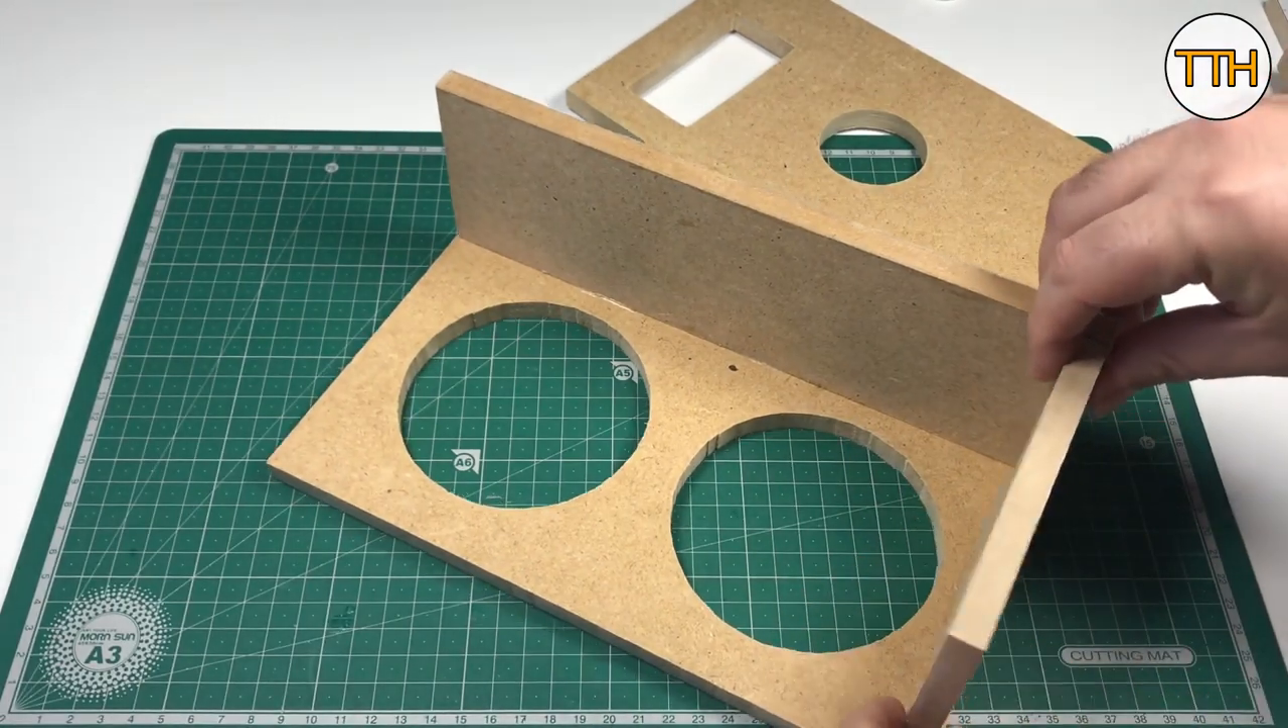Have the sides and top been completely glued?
No.